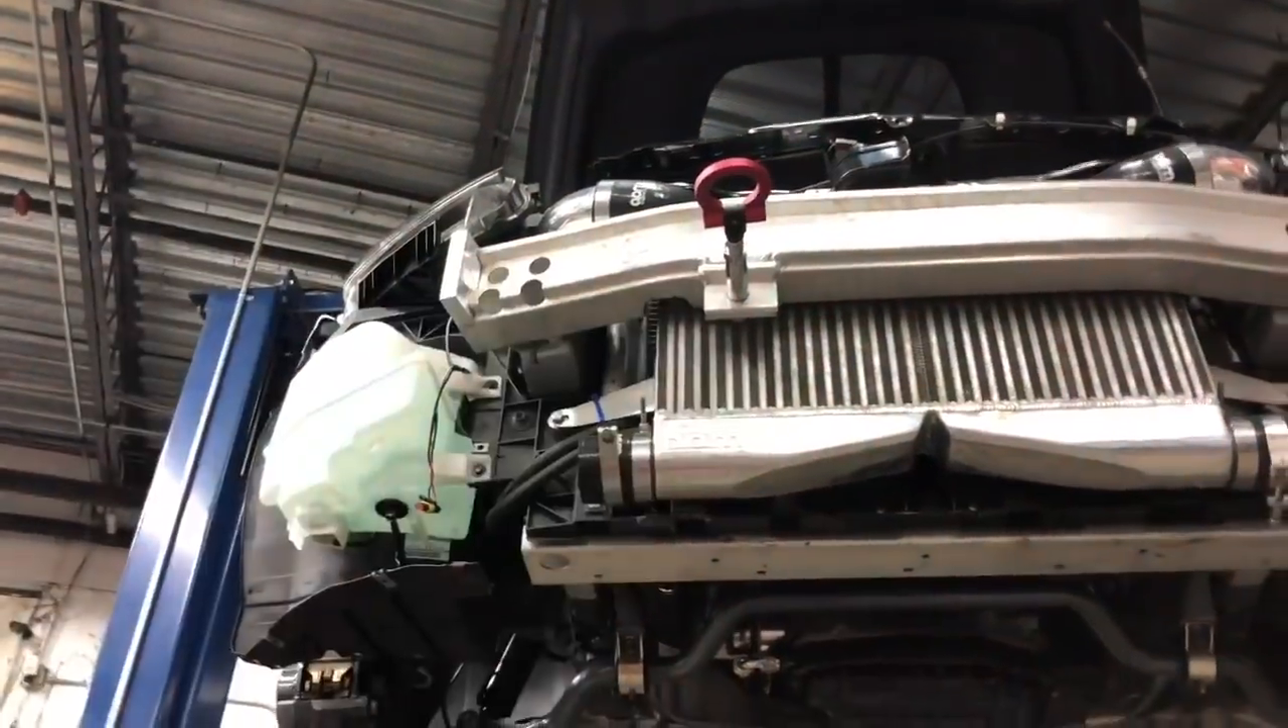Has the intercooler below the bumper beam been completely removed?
No.